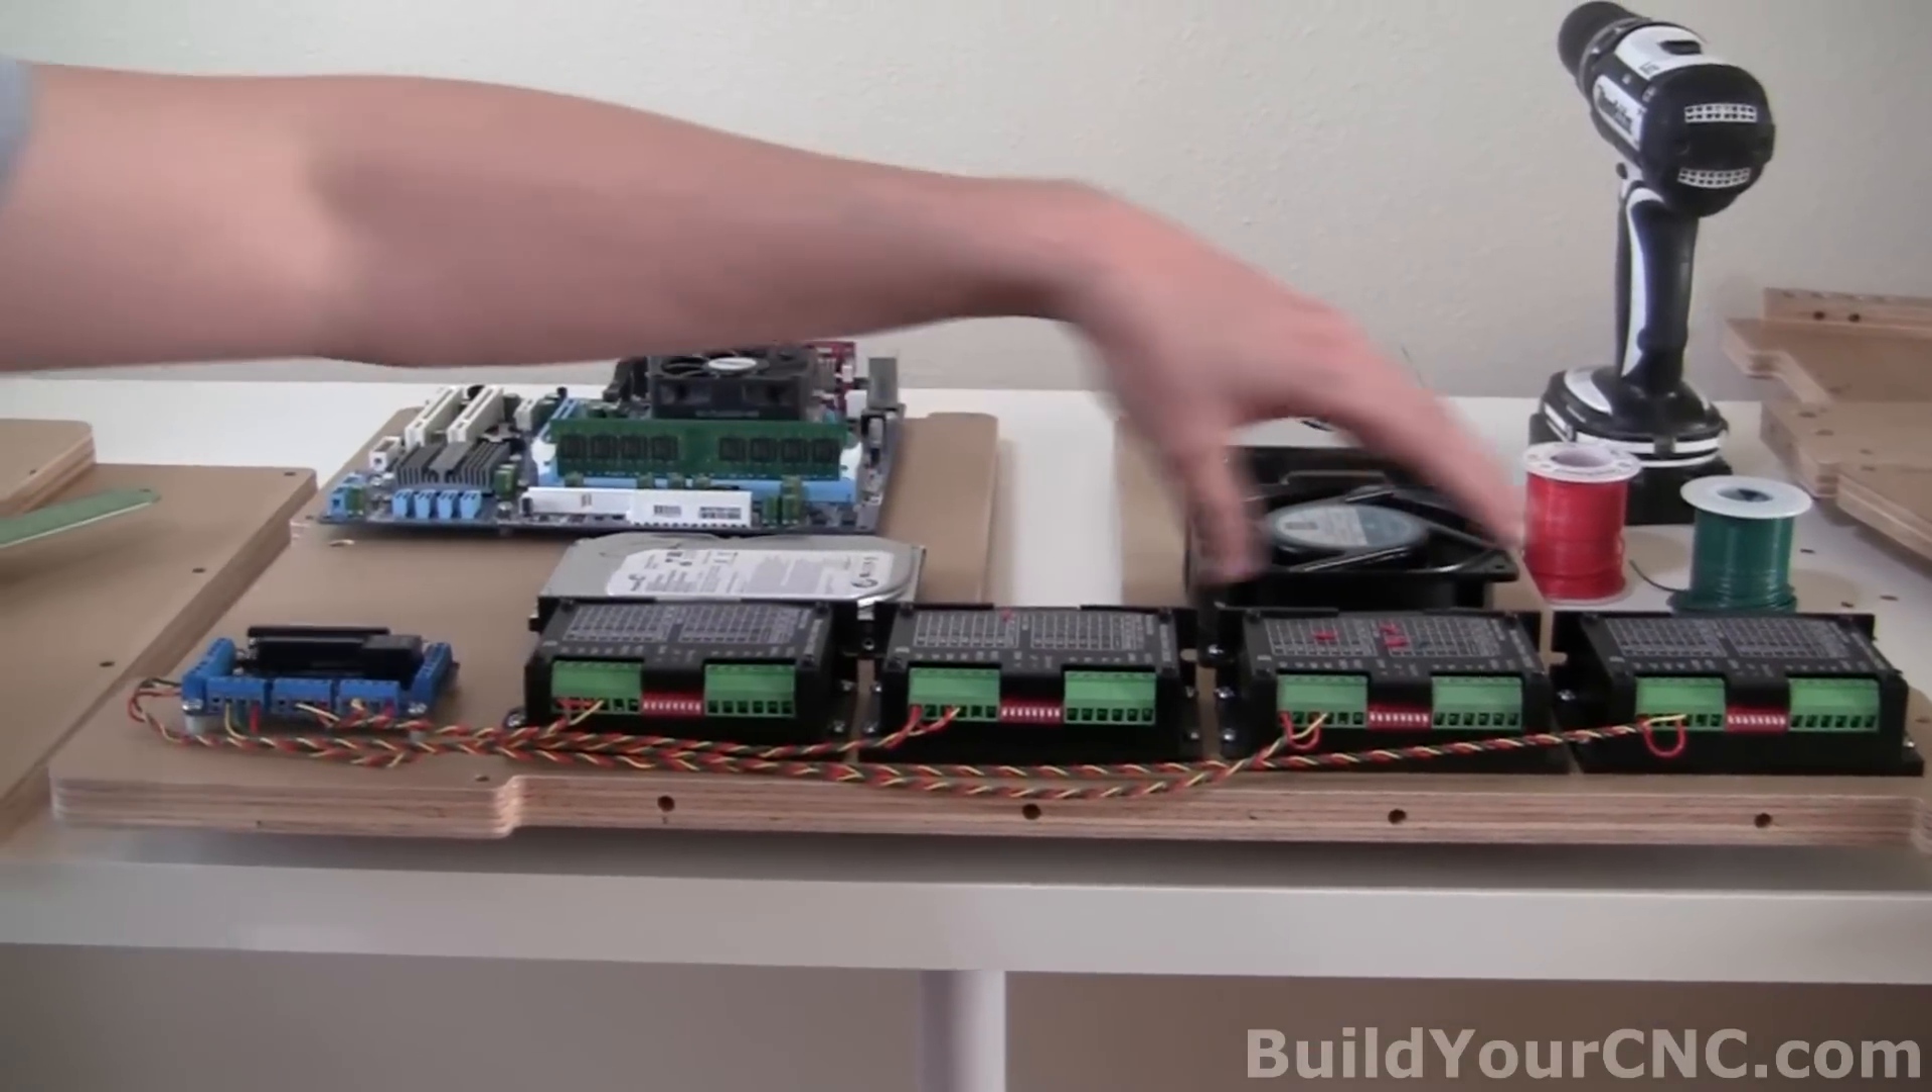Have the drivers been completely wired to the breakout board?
Yes.